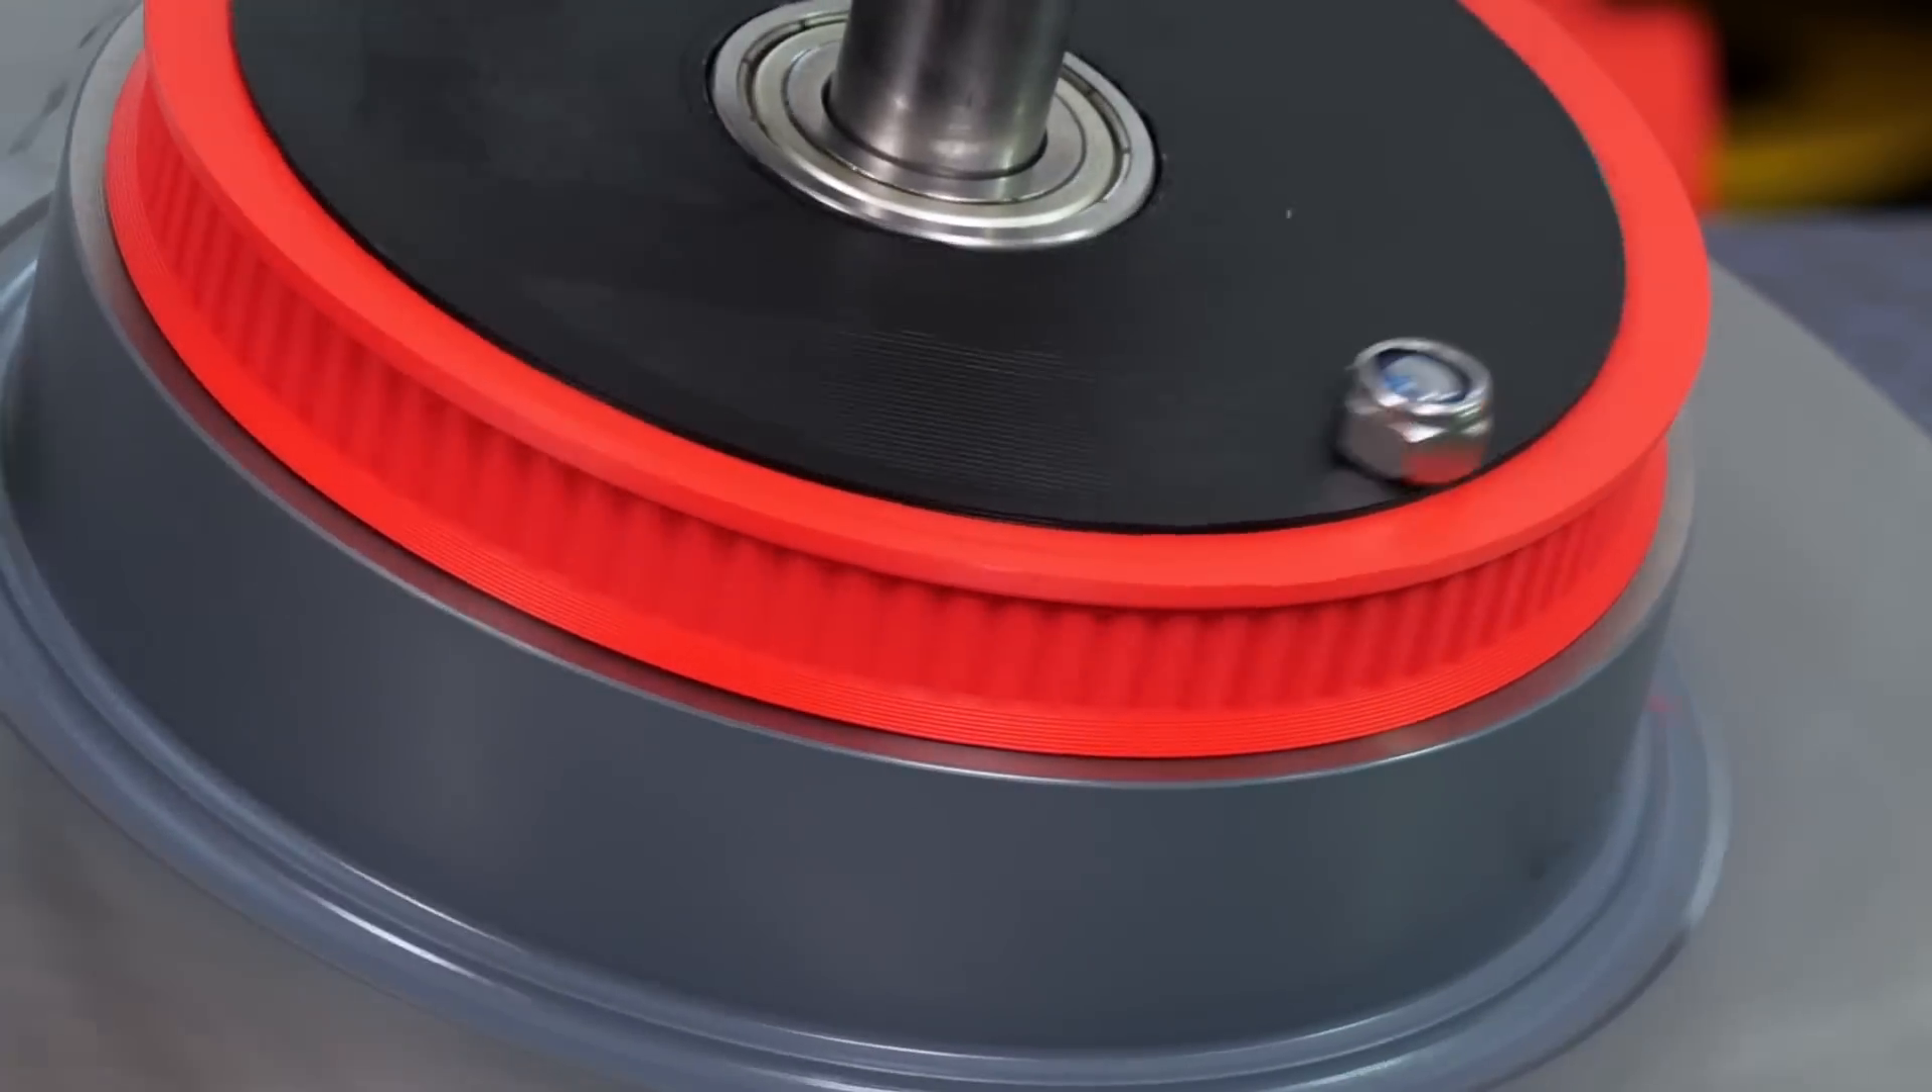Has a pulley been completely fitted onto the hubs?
Yes.